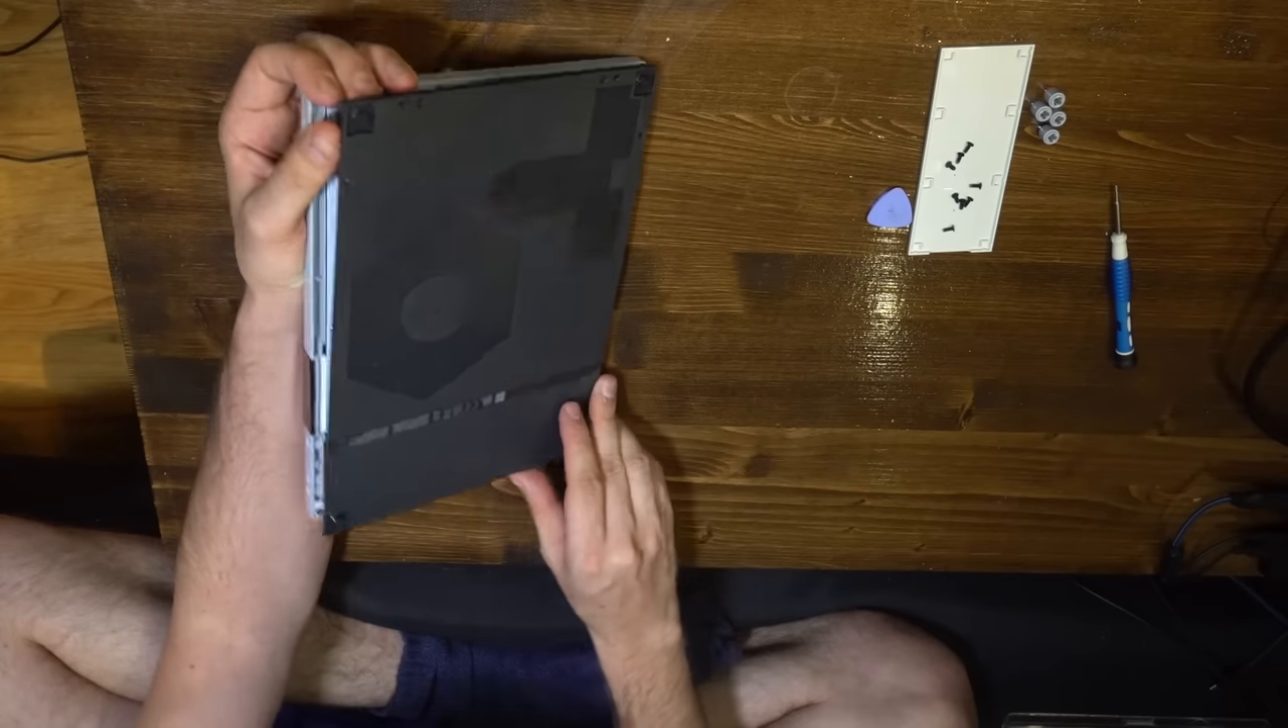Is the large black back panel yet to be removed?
Yes.